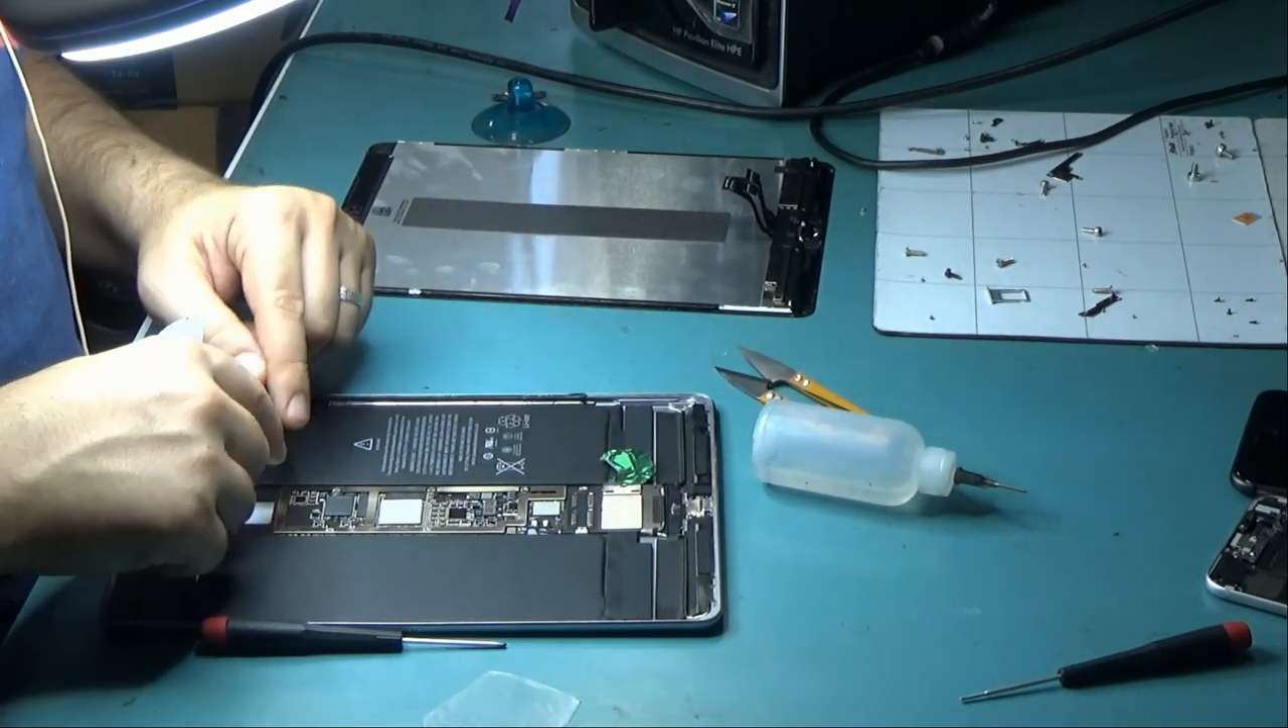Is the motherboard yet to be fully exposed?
No.